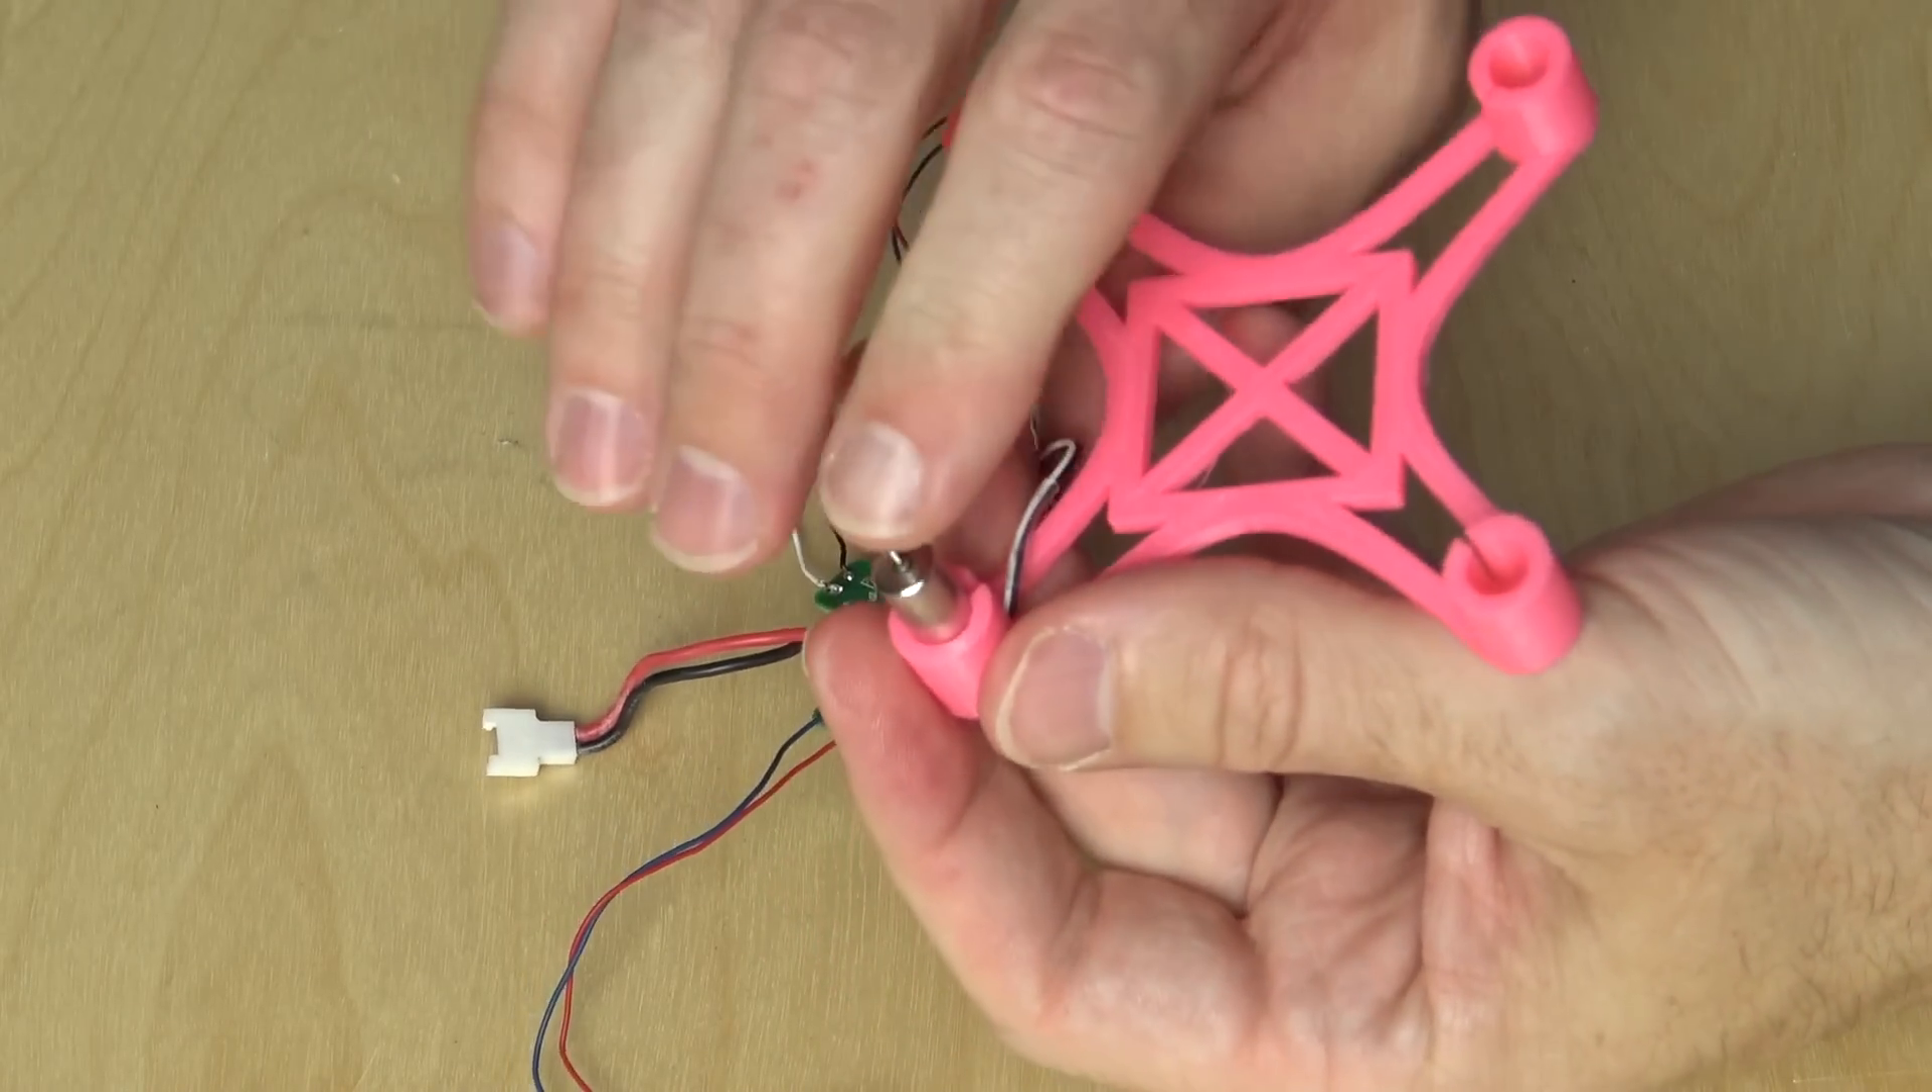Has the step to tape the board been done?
No.